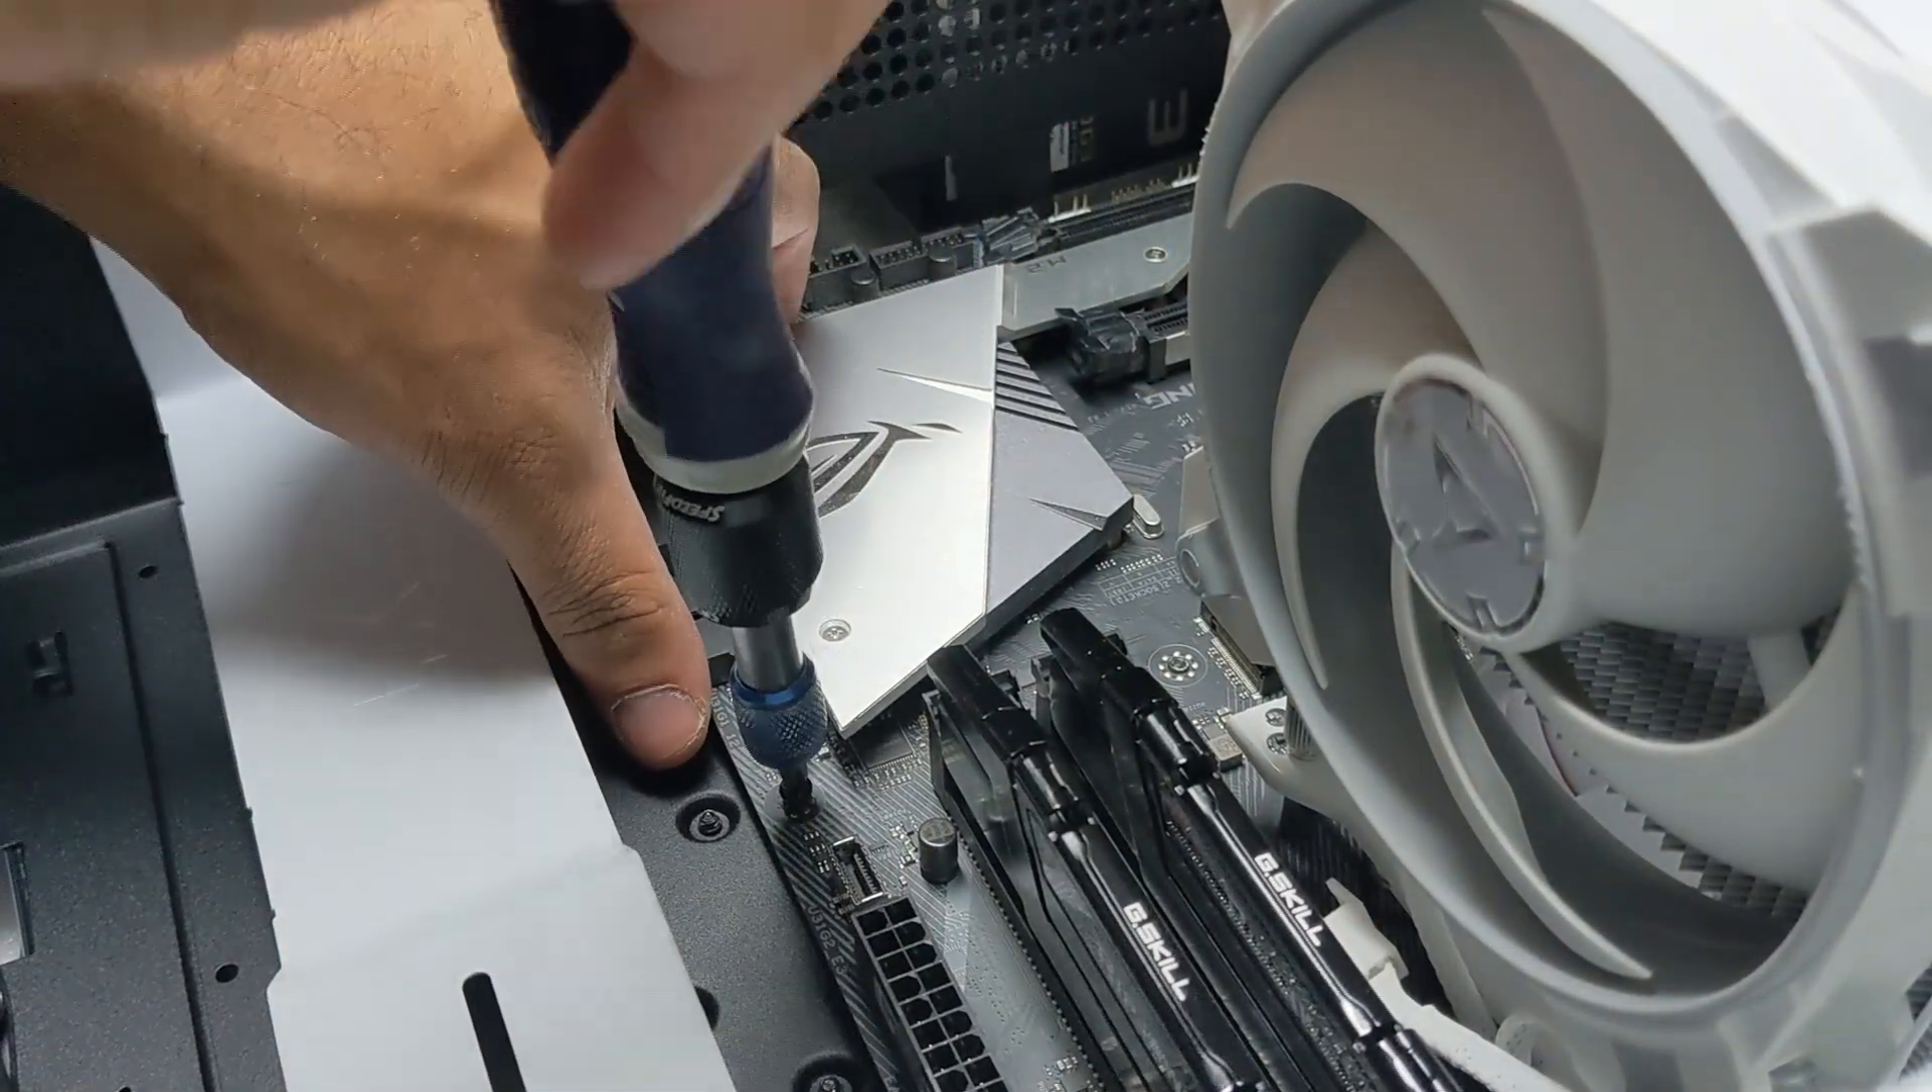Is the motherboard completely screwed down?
No.